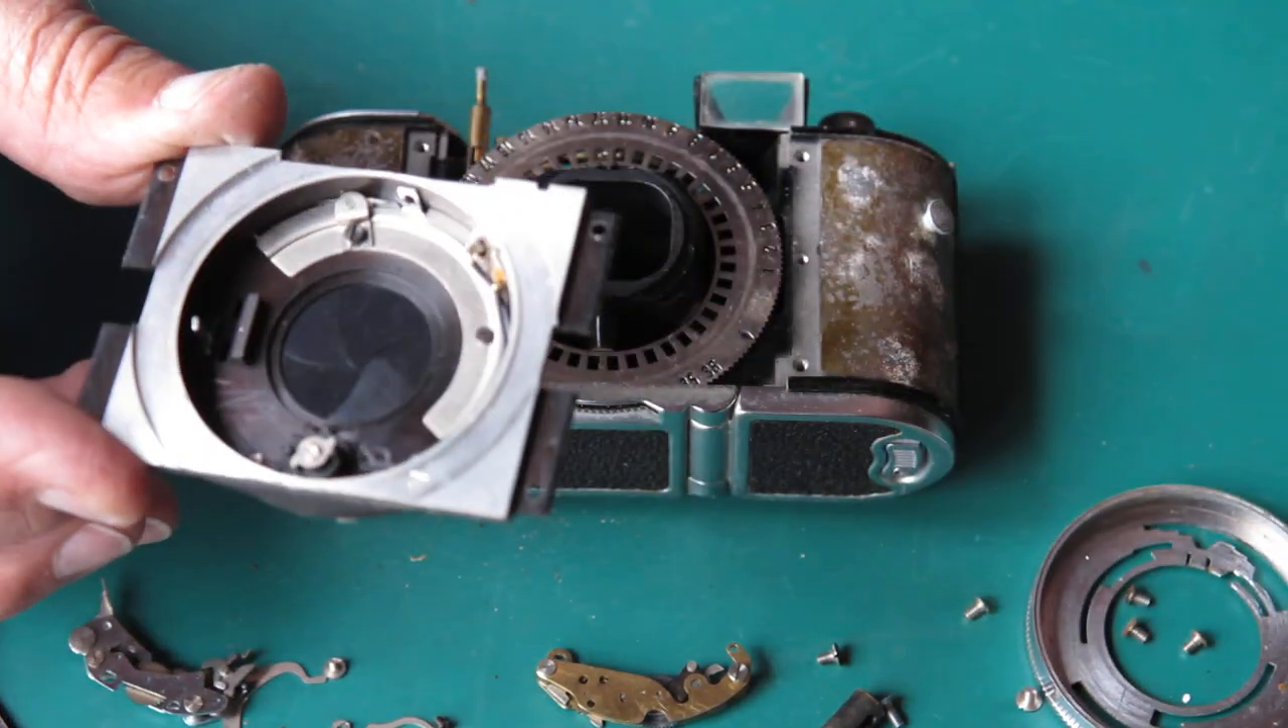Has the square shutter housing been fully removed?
Yes.